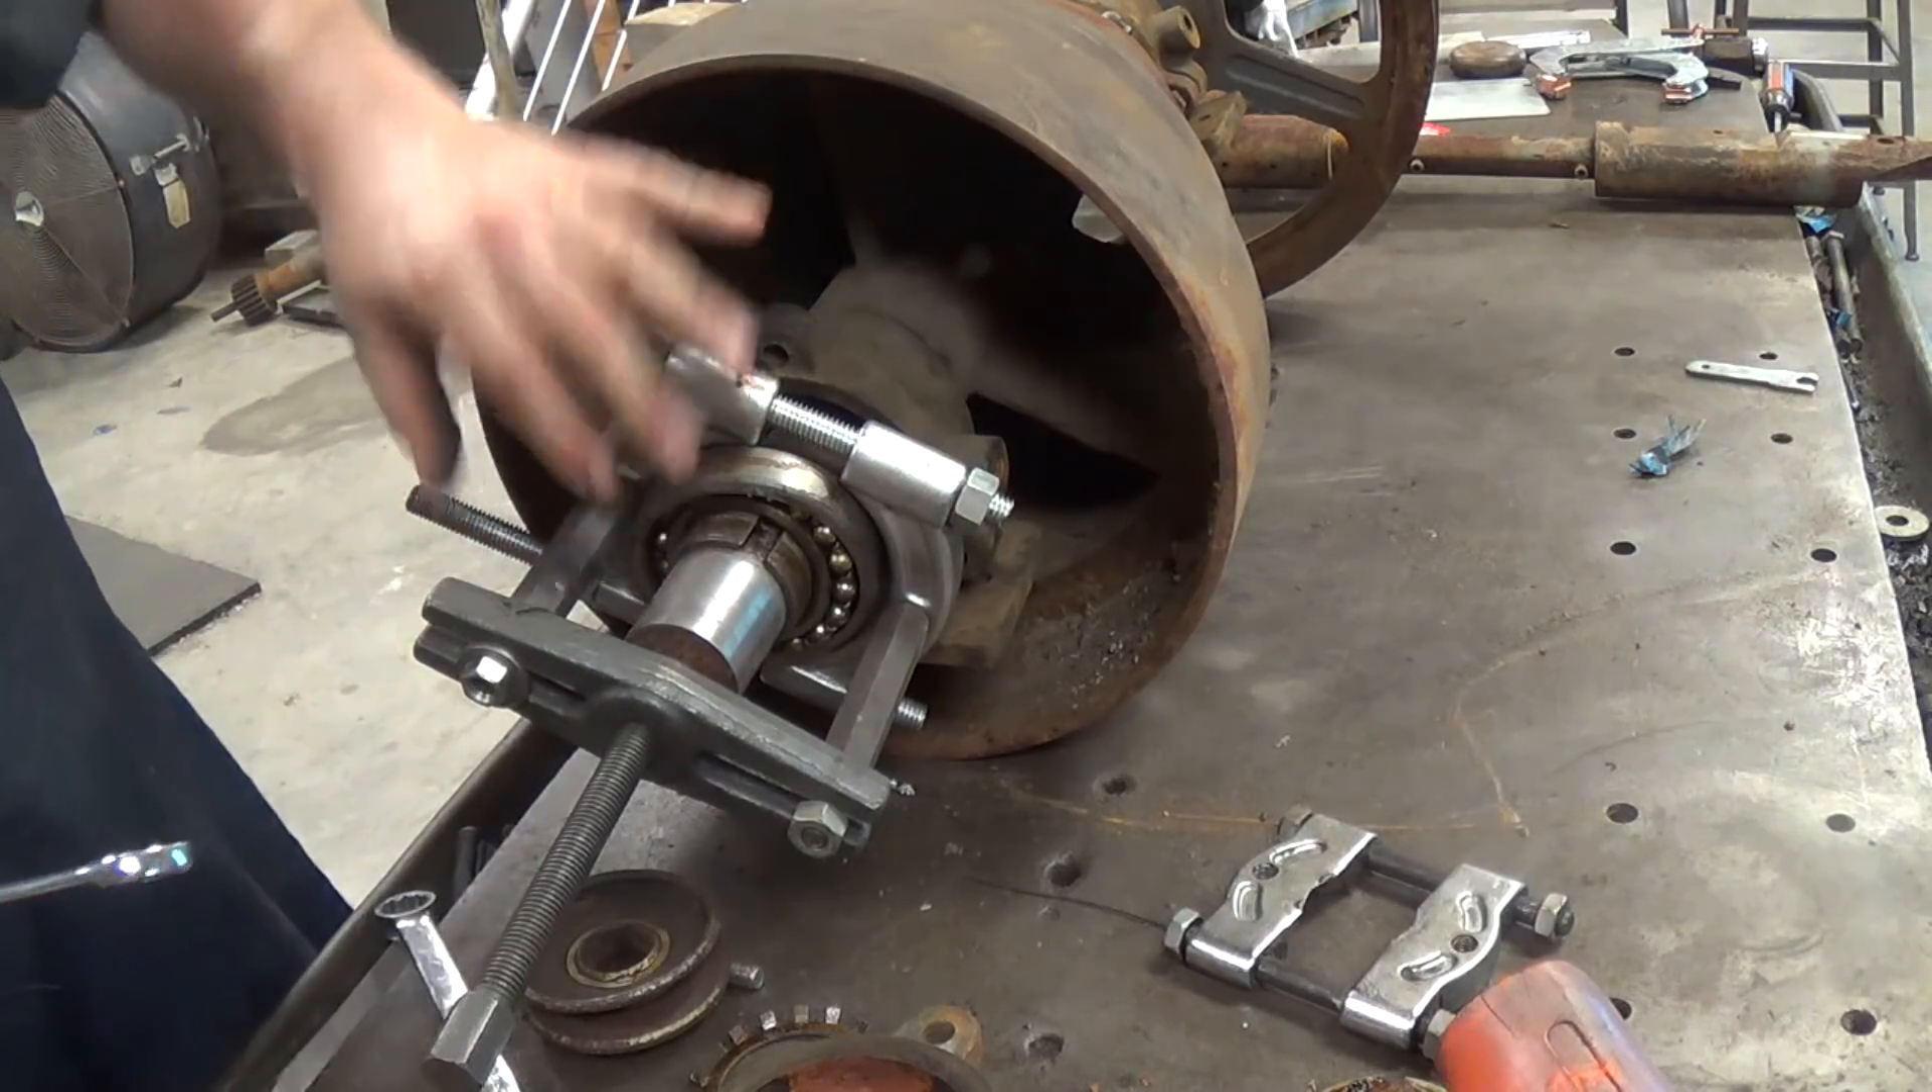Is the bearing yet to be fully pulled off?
Yes.